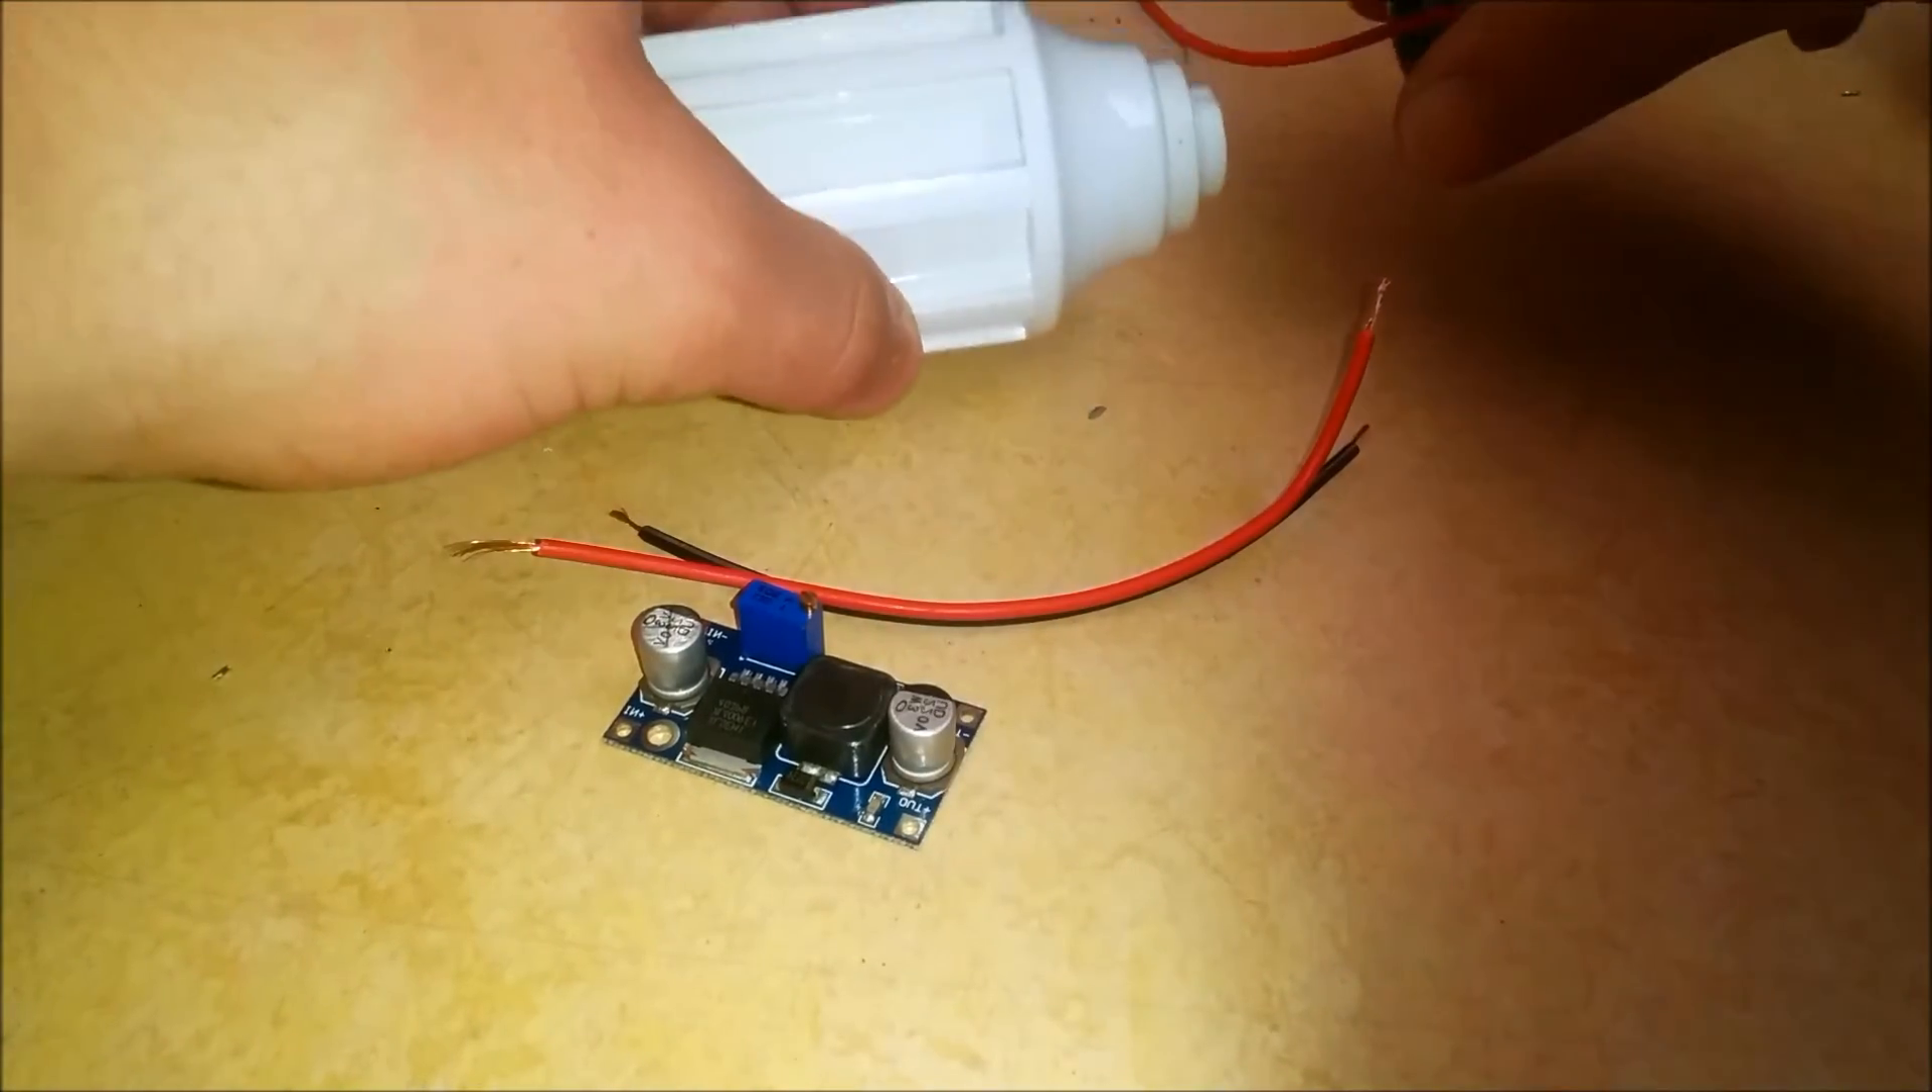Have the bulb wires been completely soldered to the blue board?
No.